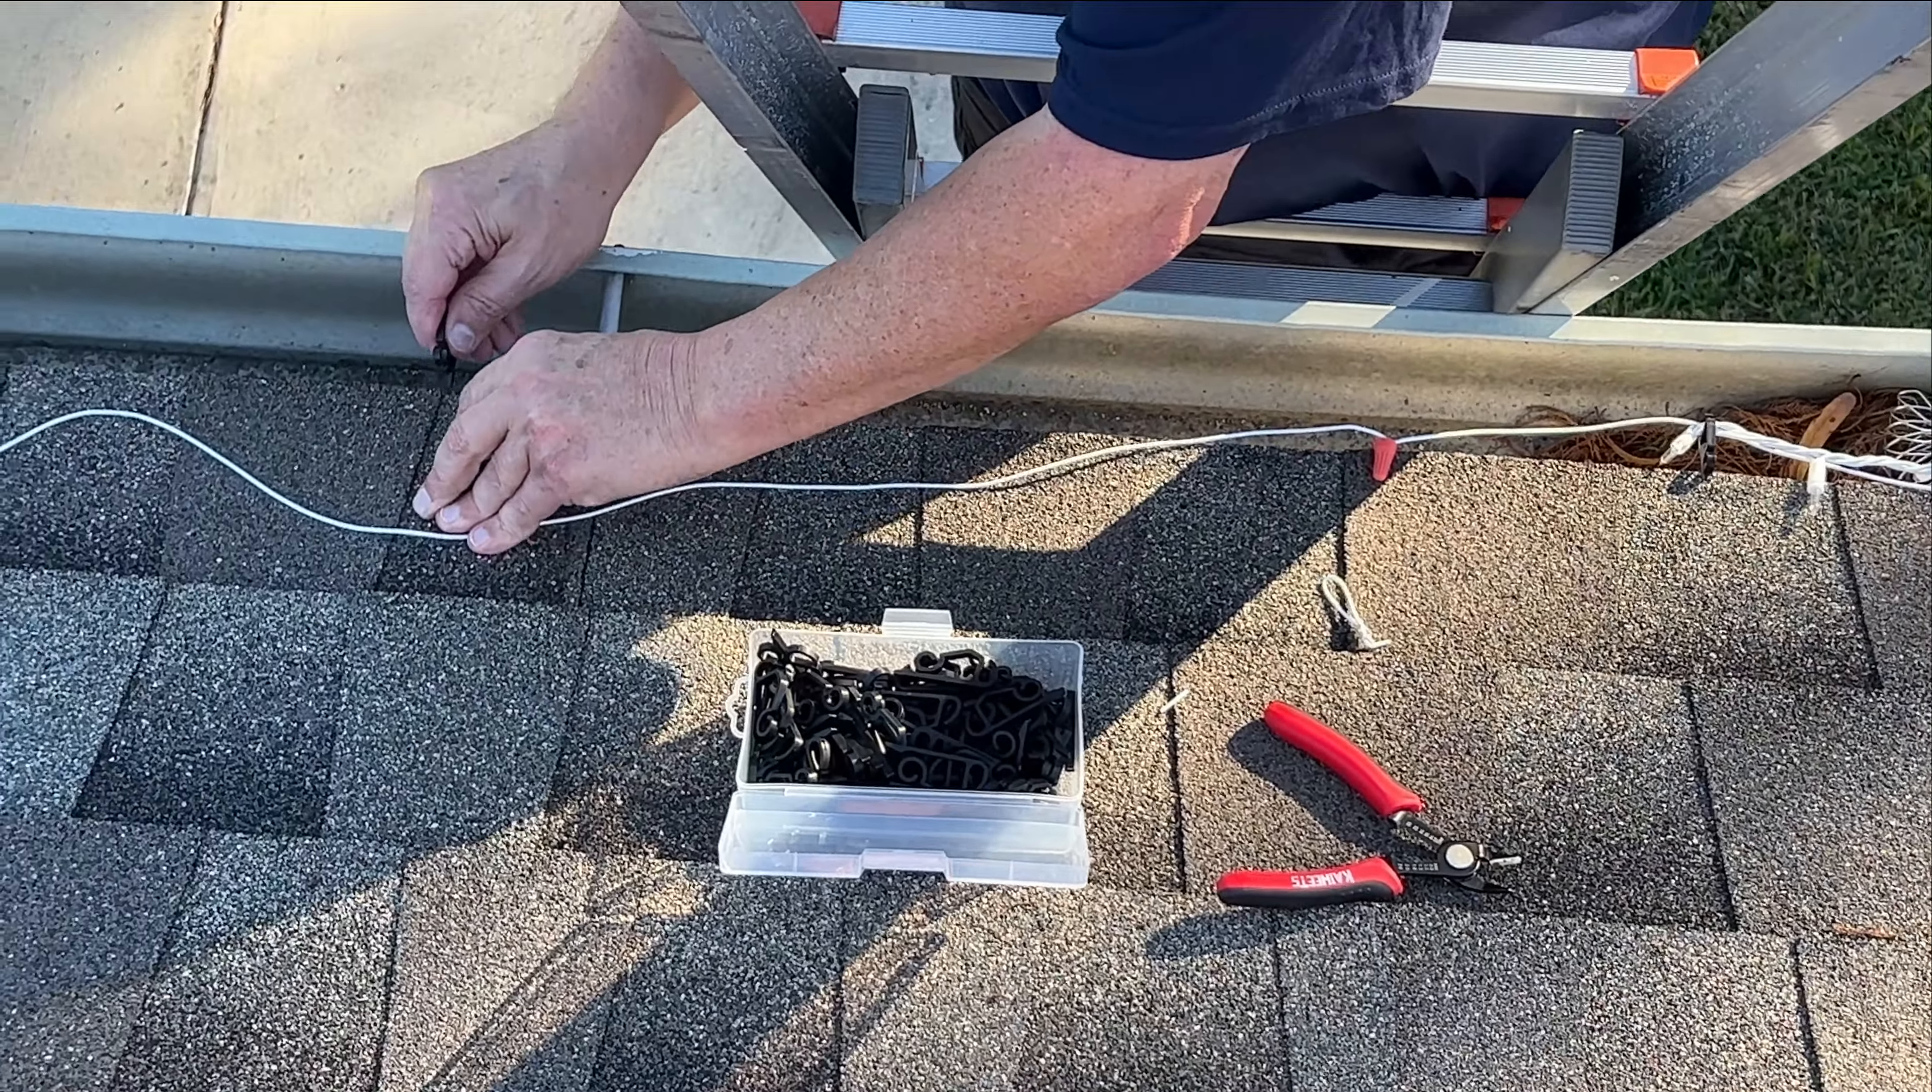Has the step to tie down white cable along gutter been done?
No.